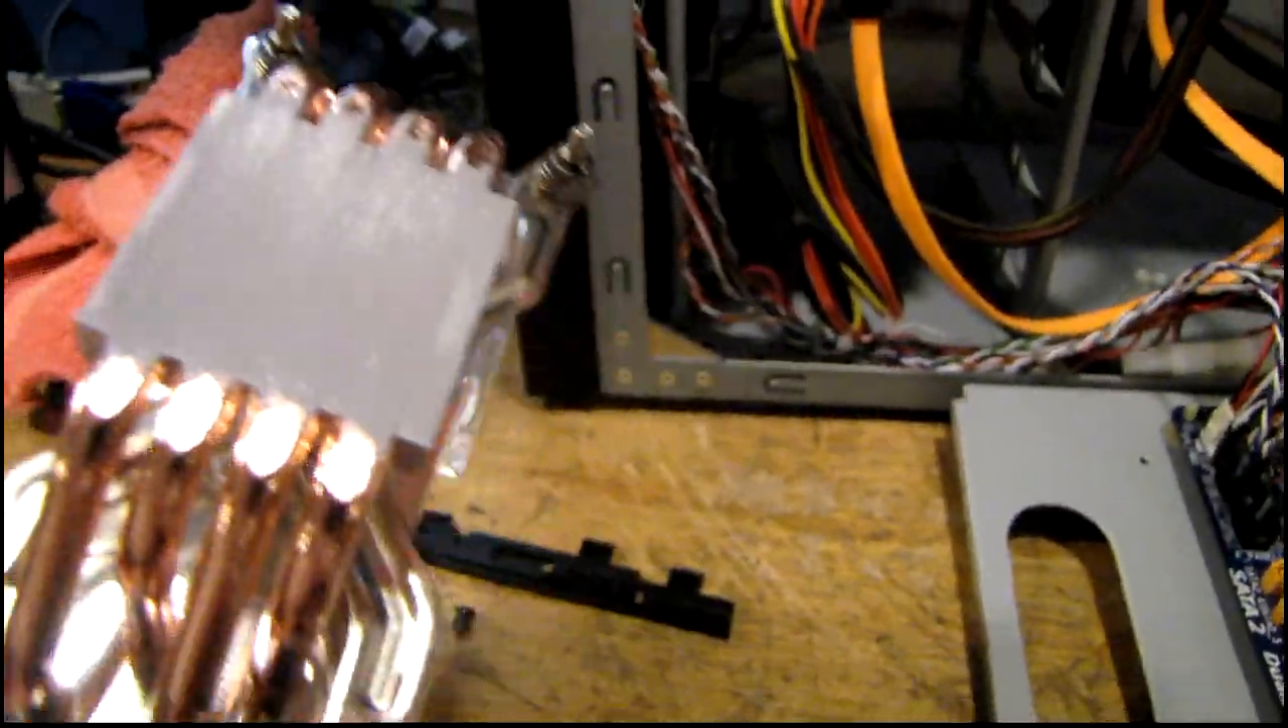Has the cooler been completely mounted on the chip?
No.